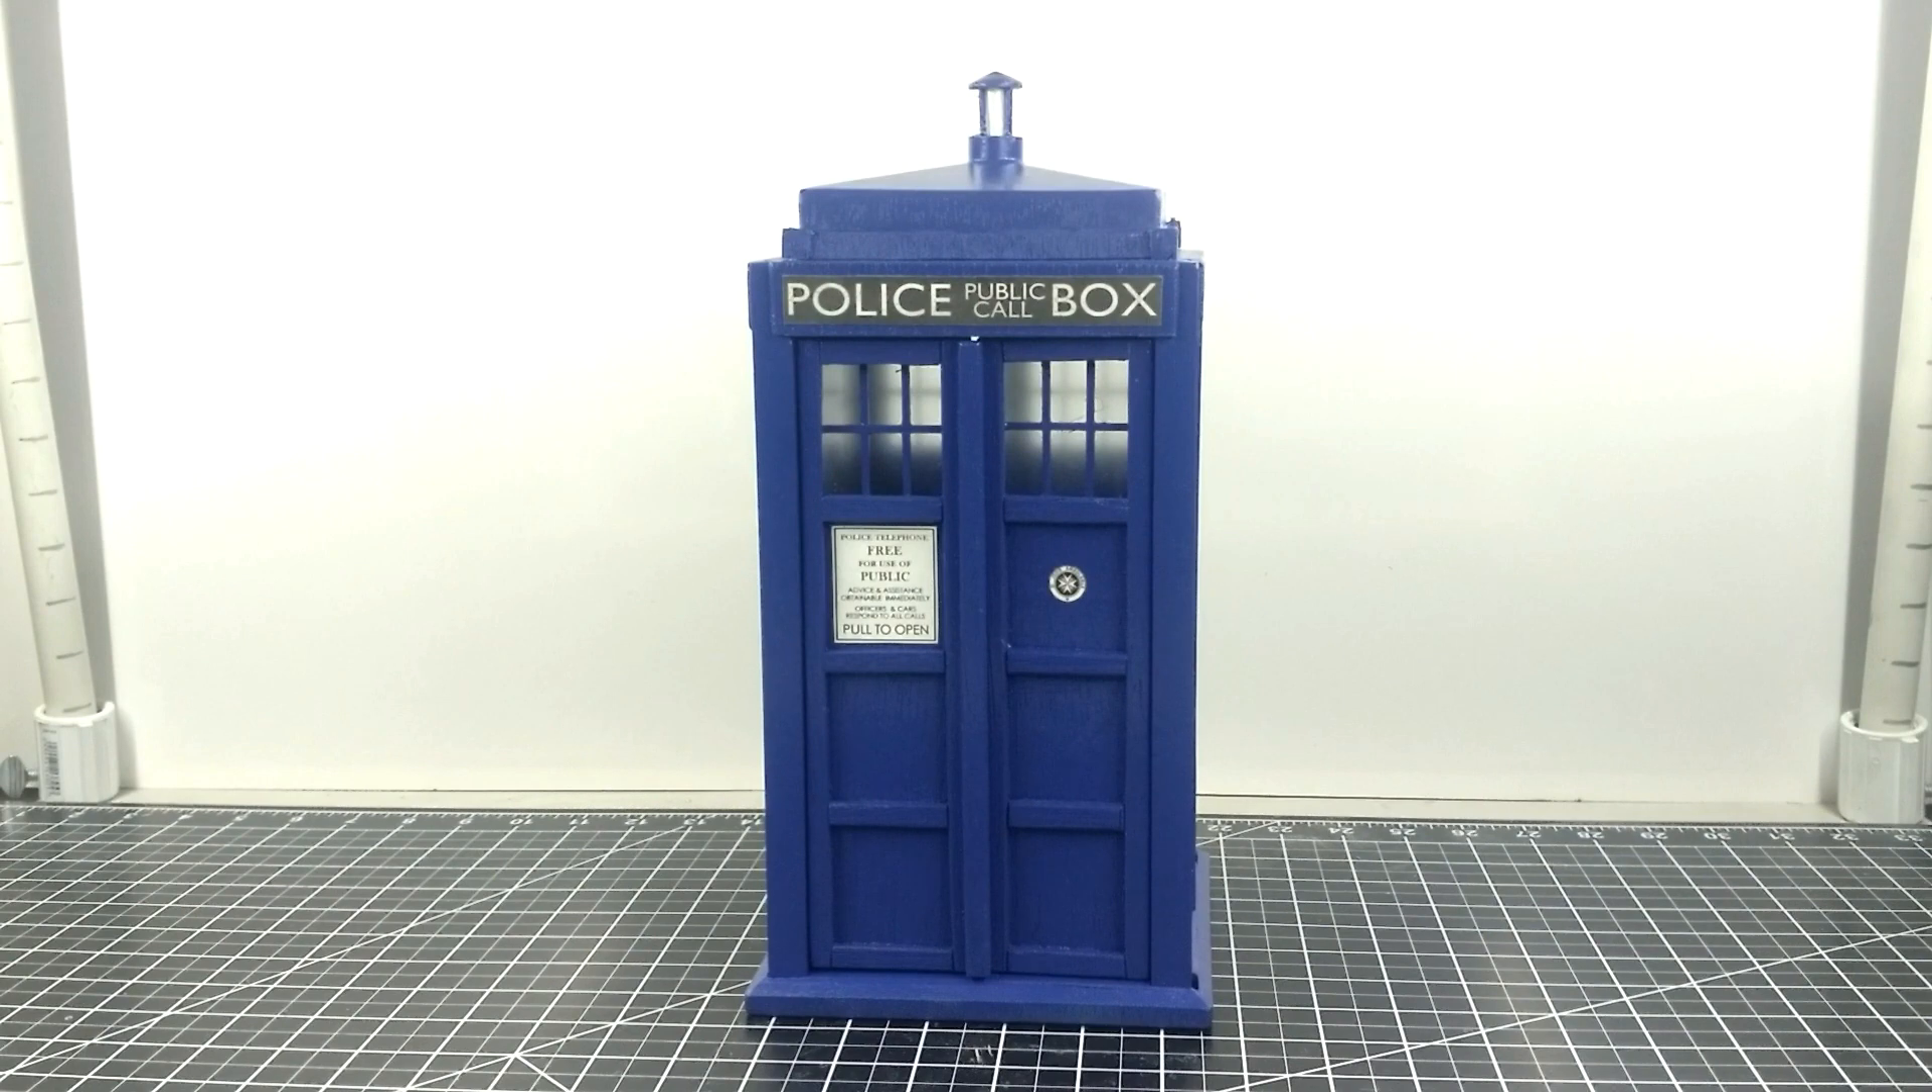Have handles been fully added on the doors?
No.